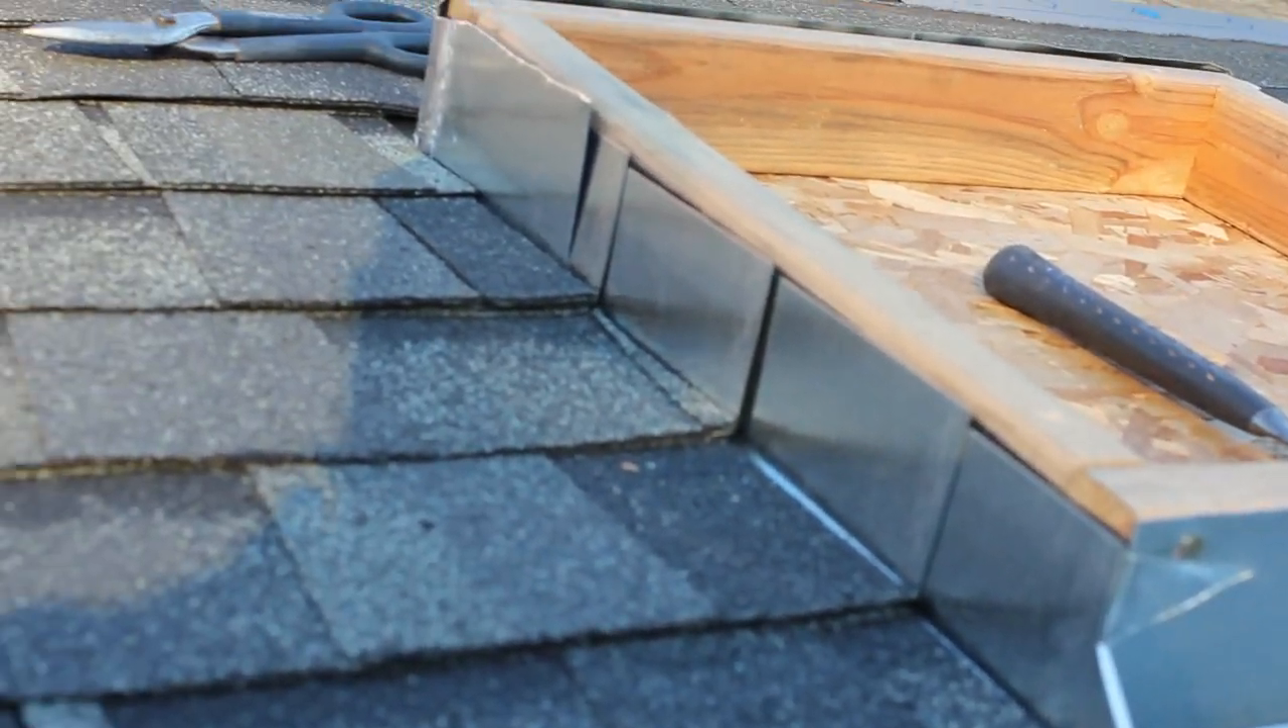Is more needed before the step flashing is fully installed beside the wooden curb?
No.